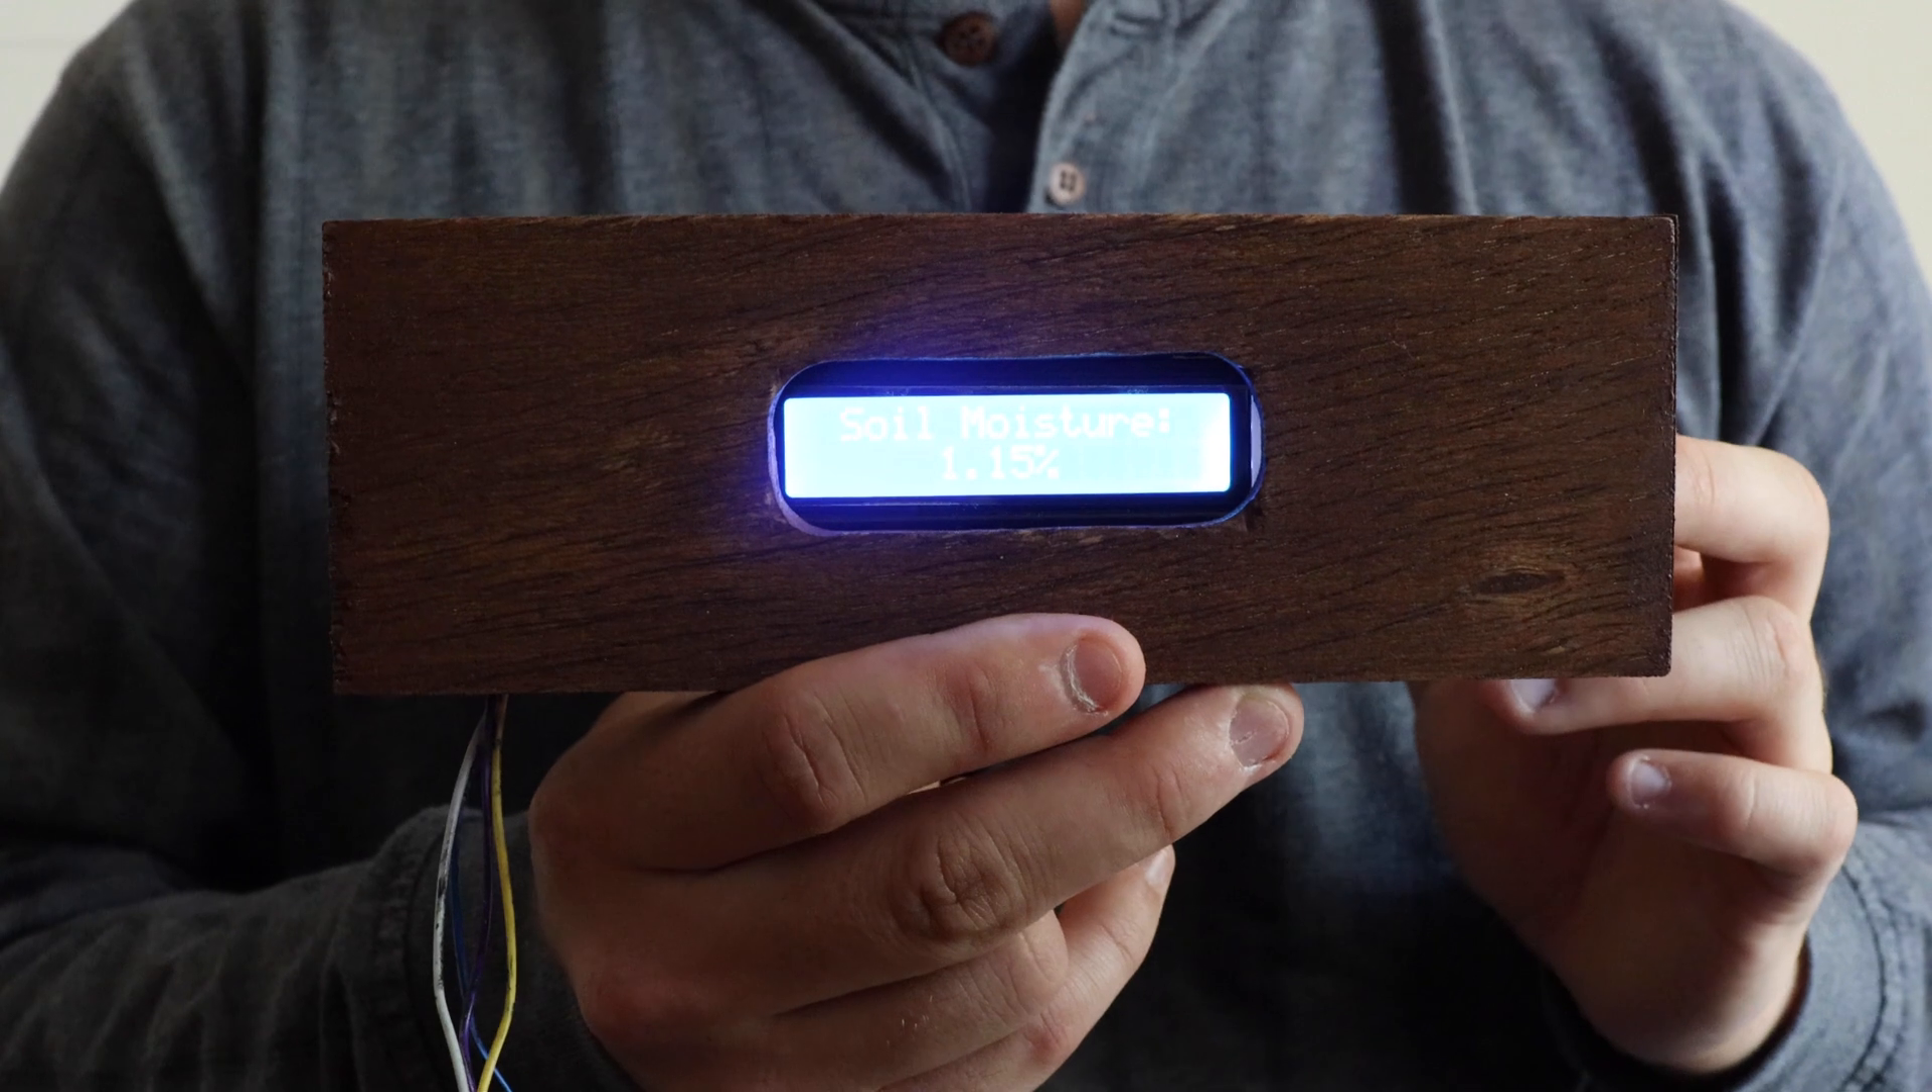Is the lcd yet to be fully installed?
No.